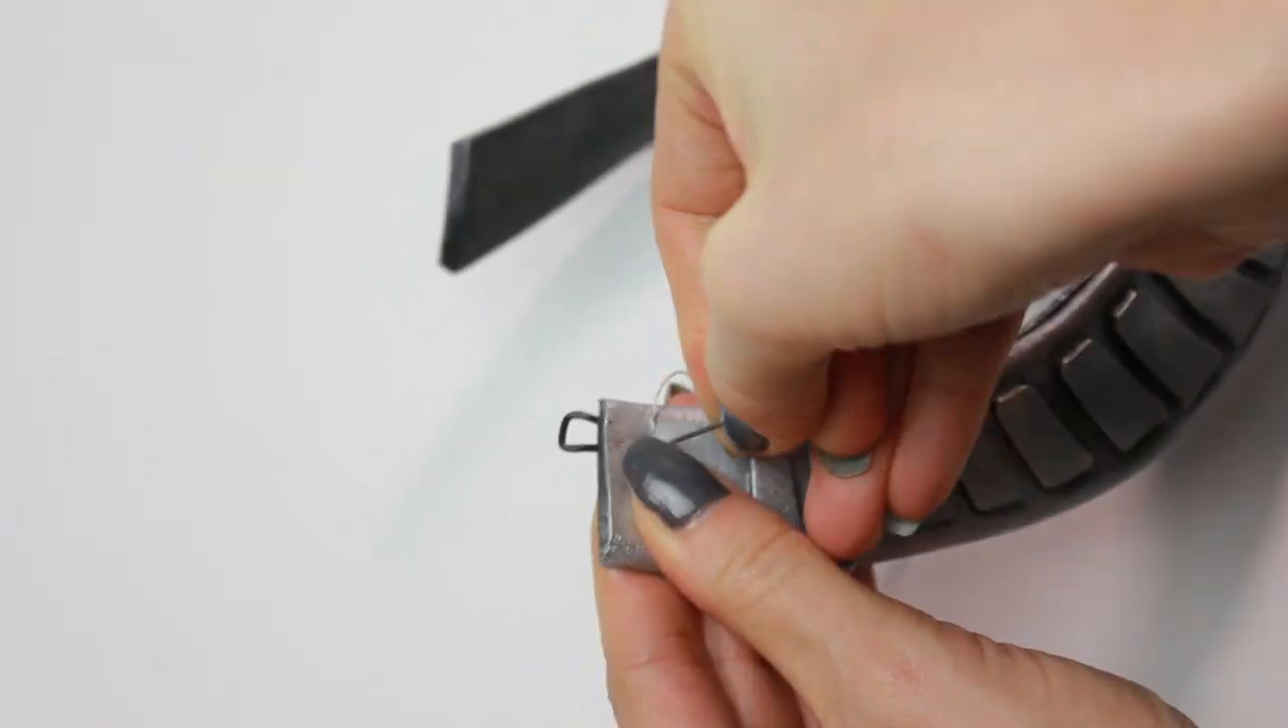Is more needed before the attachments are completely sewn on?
Yes.